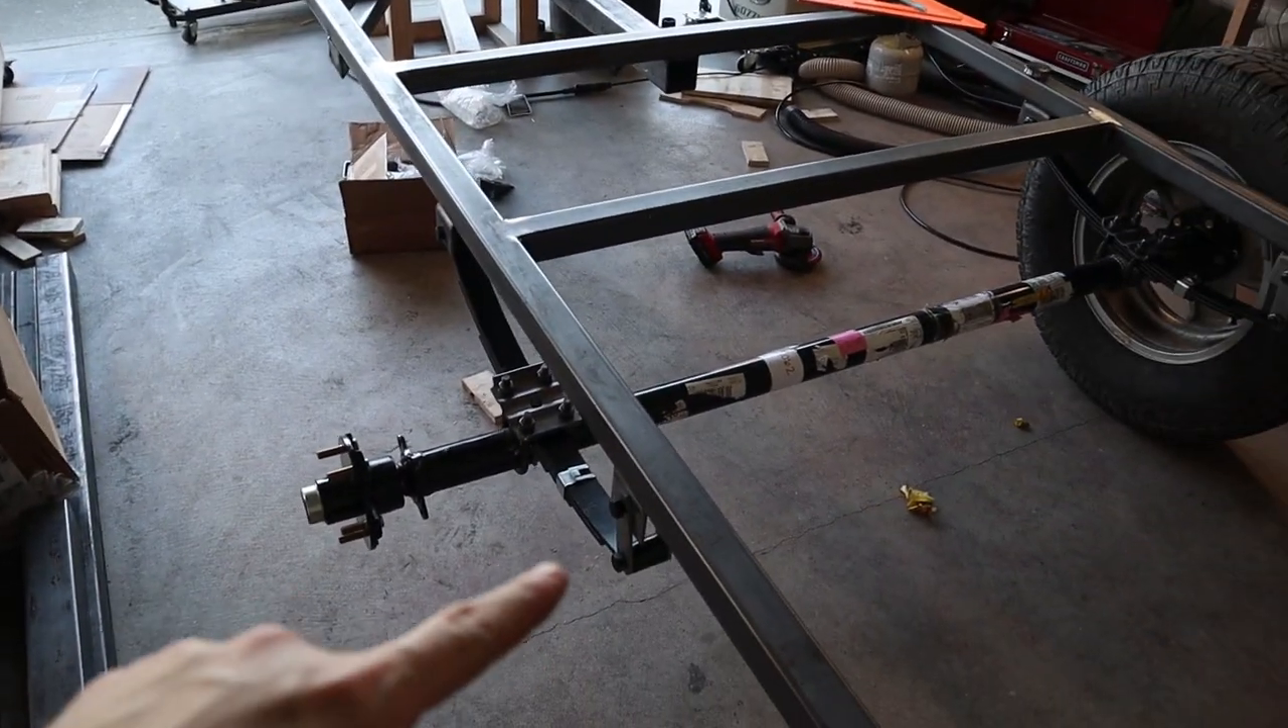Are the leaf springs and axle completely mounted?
Yes.